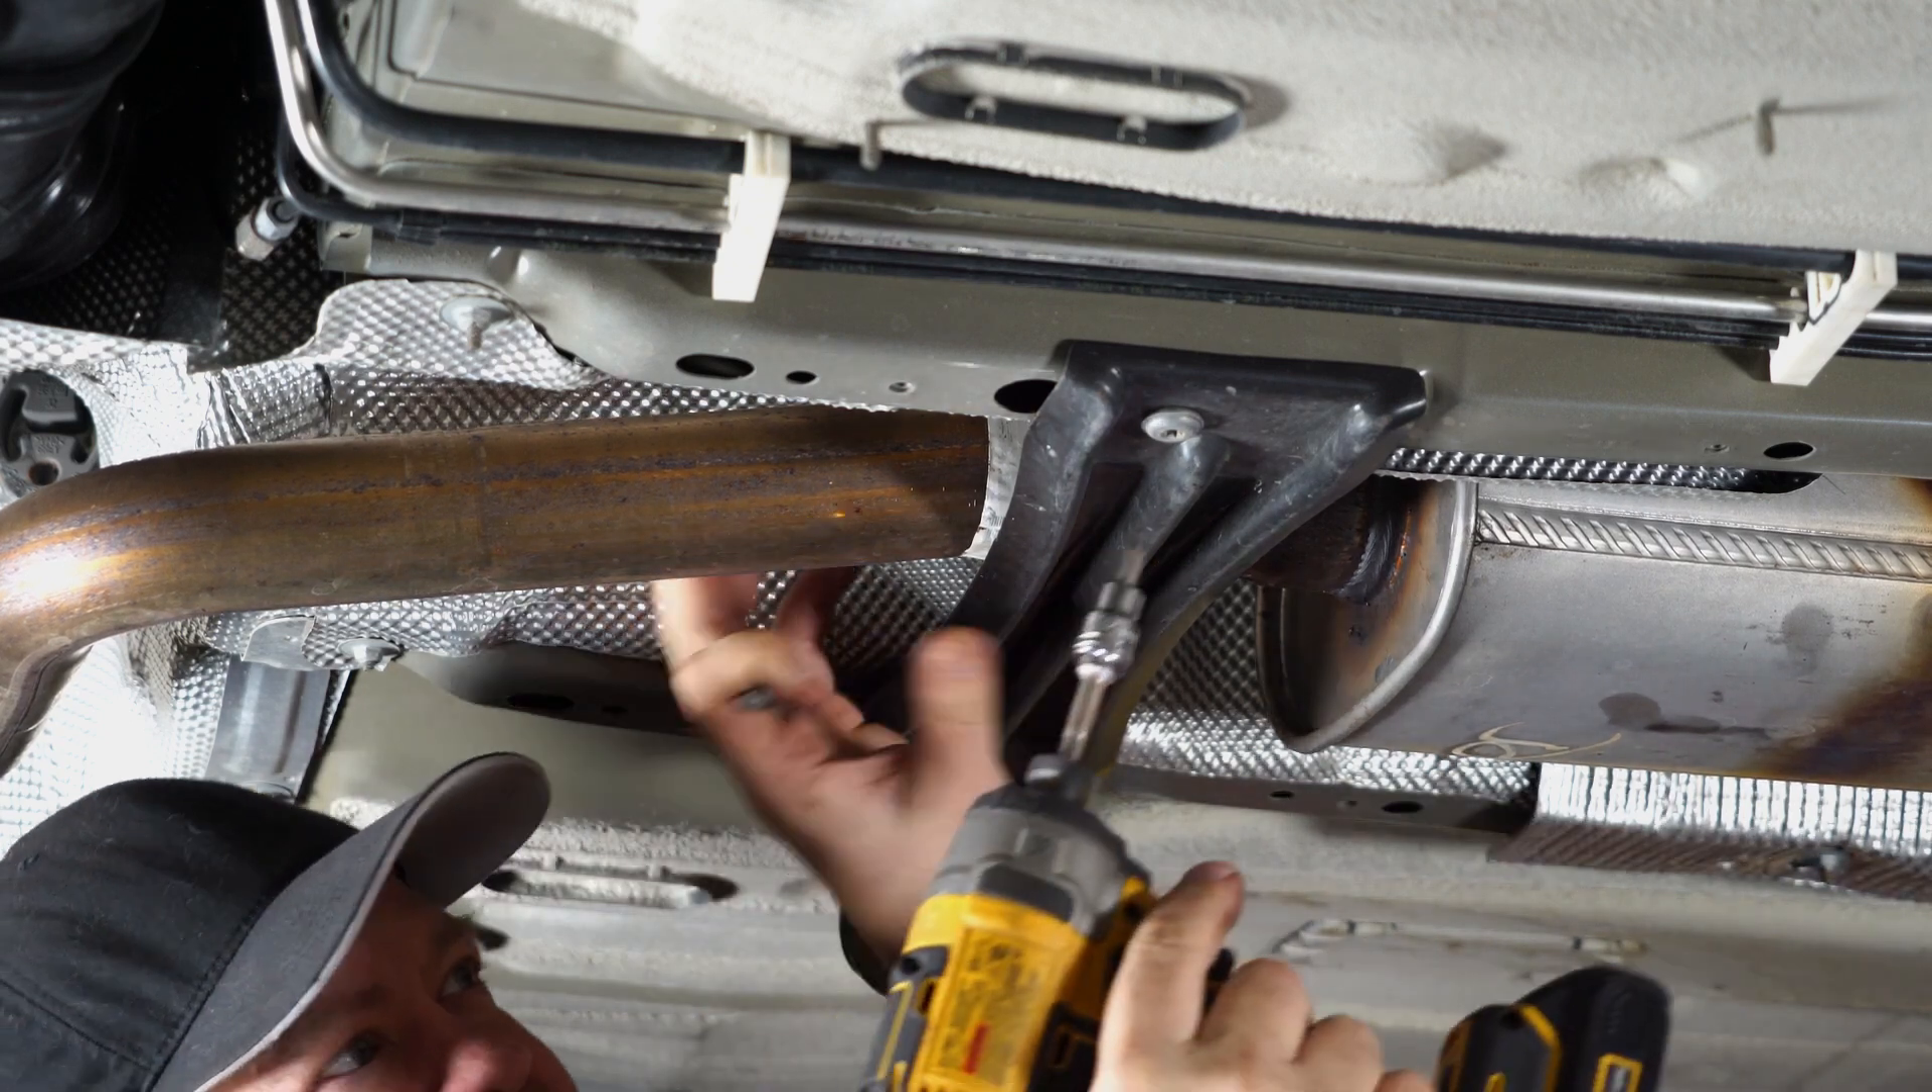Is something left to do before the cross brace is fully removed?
Yes.